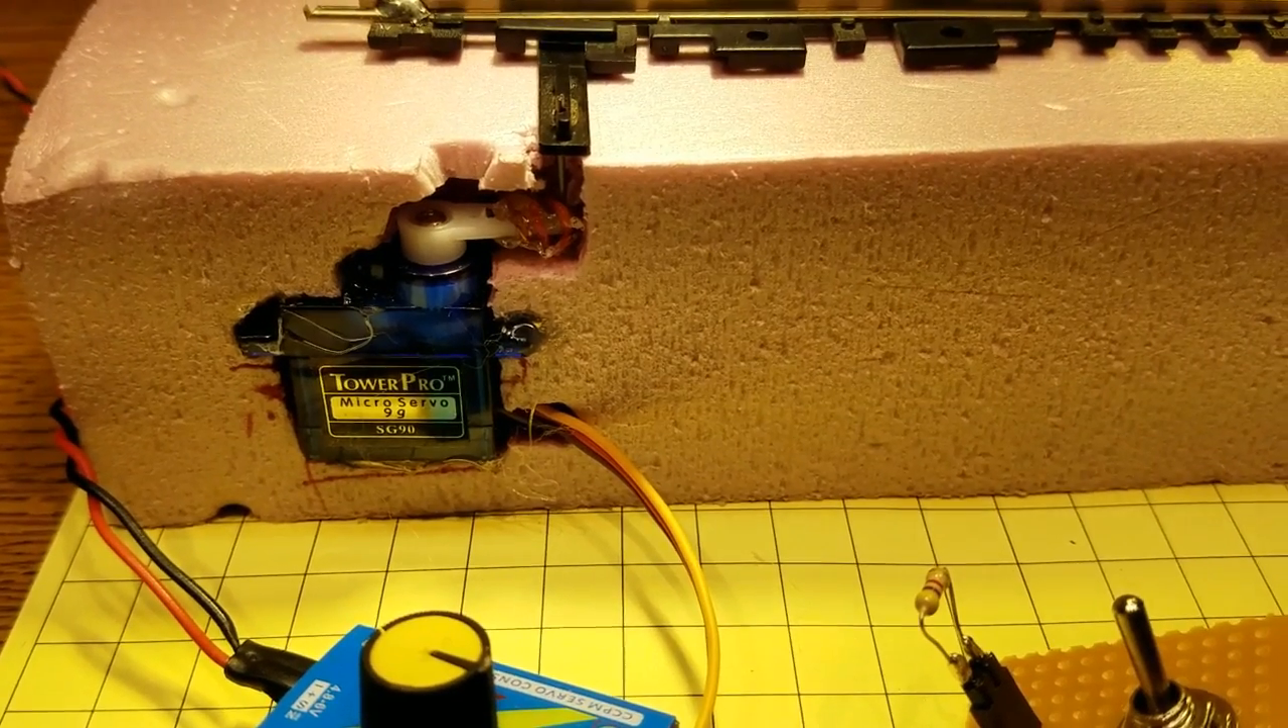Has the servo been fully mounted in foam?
Yes.